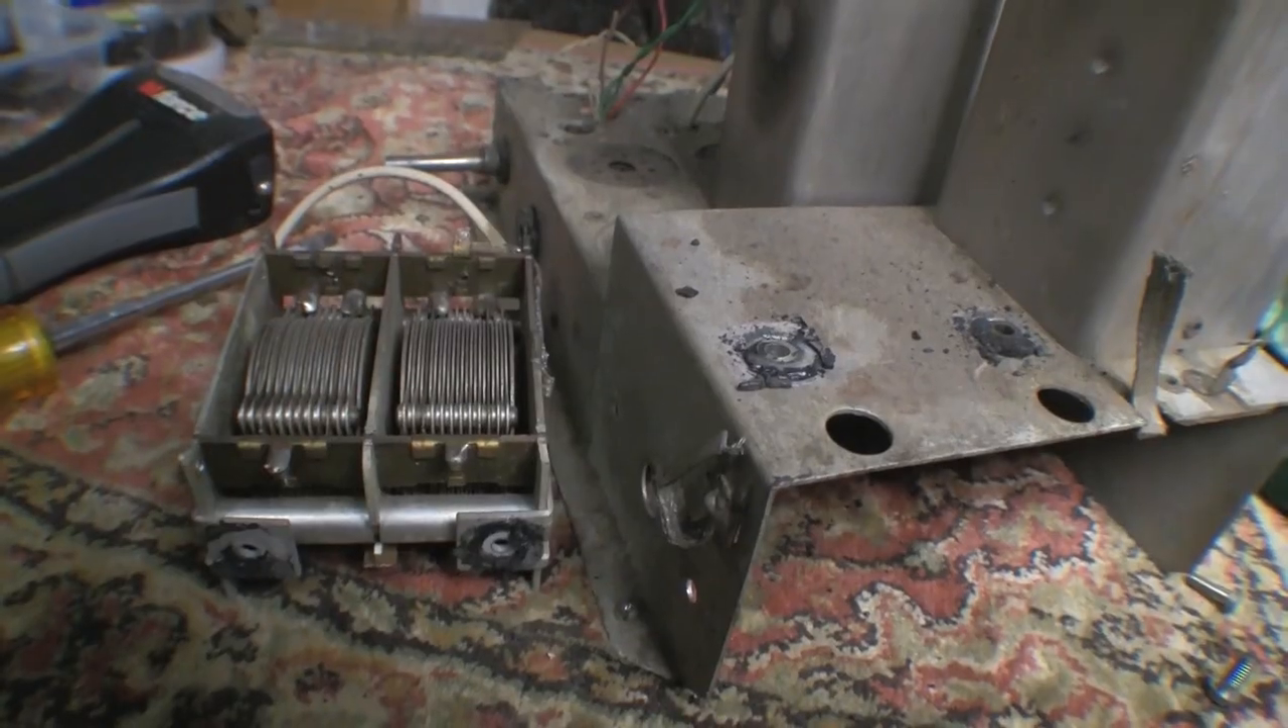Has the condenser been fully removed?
Yes.